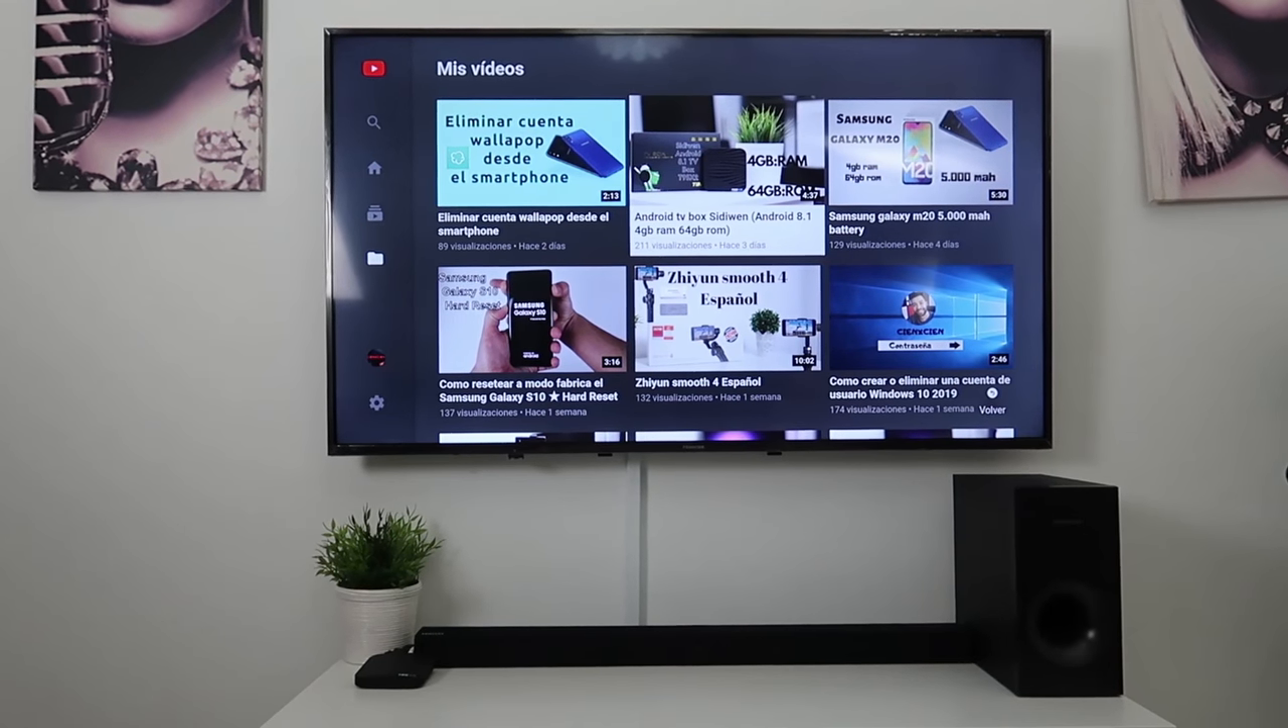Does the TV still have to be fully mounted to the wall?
No.